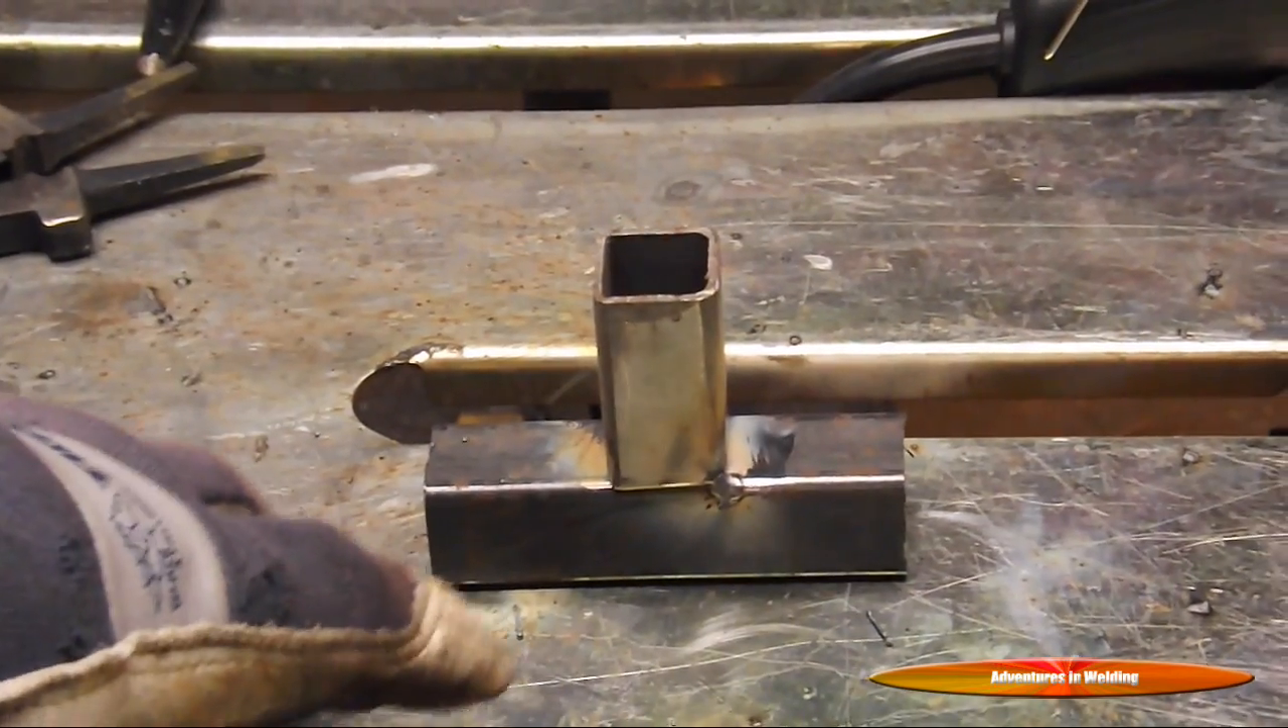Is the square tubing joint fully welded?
No.